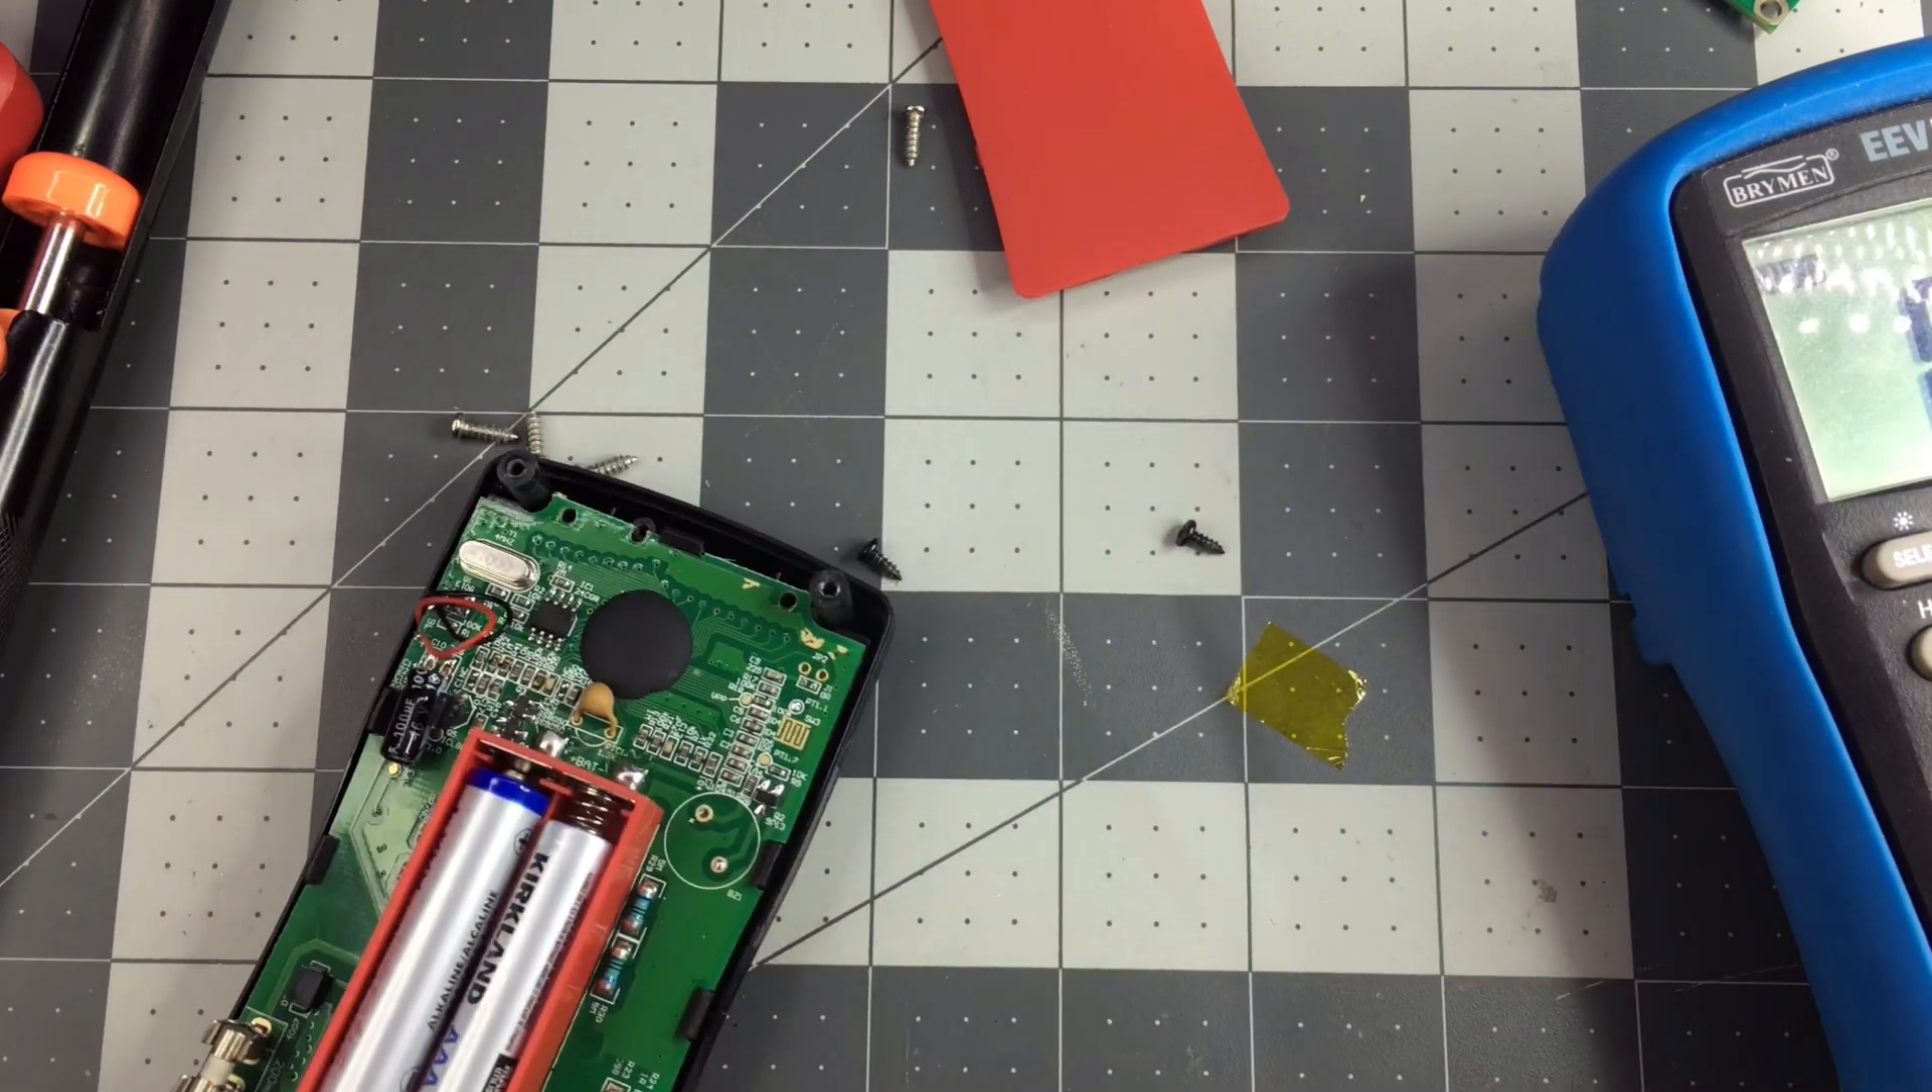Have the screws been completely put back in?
No.